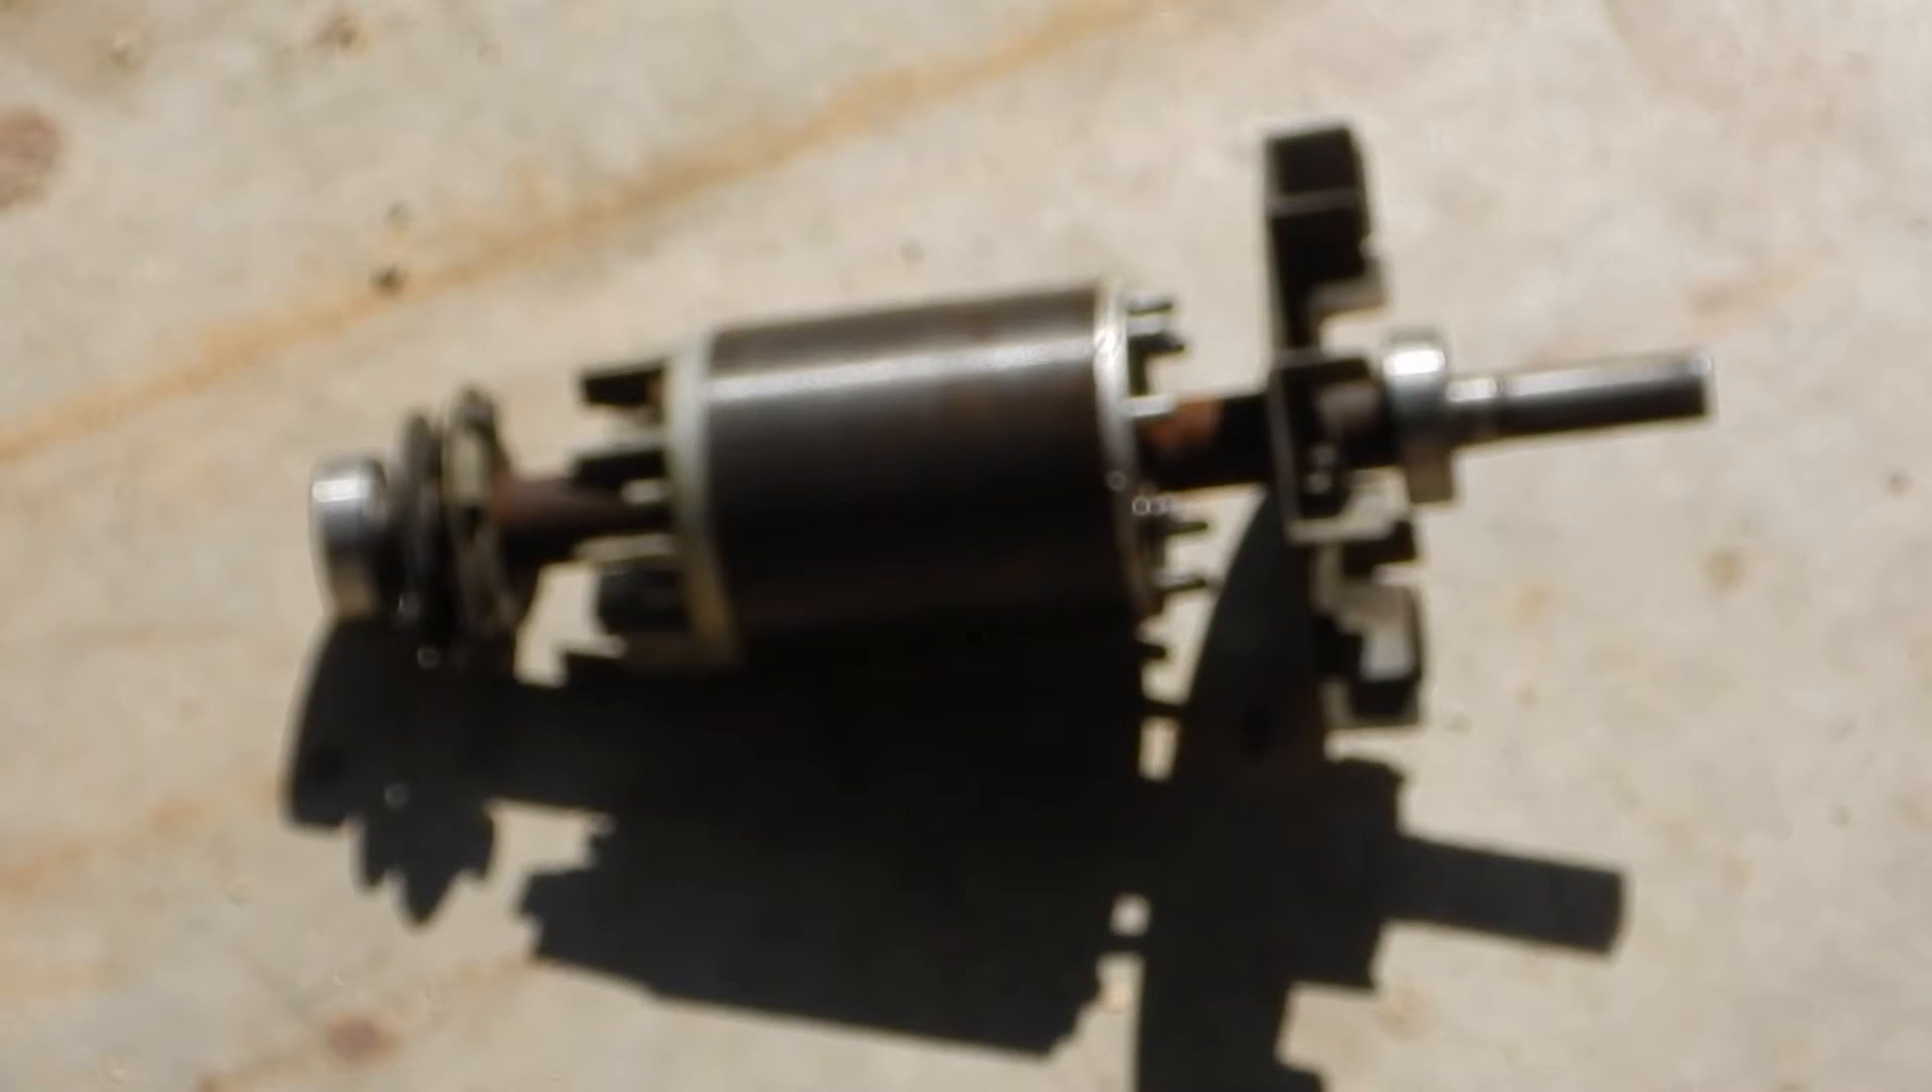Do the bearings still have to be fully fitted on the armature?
No.